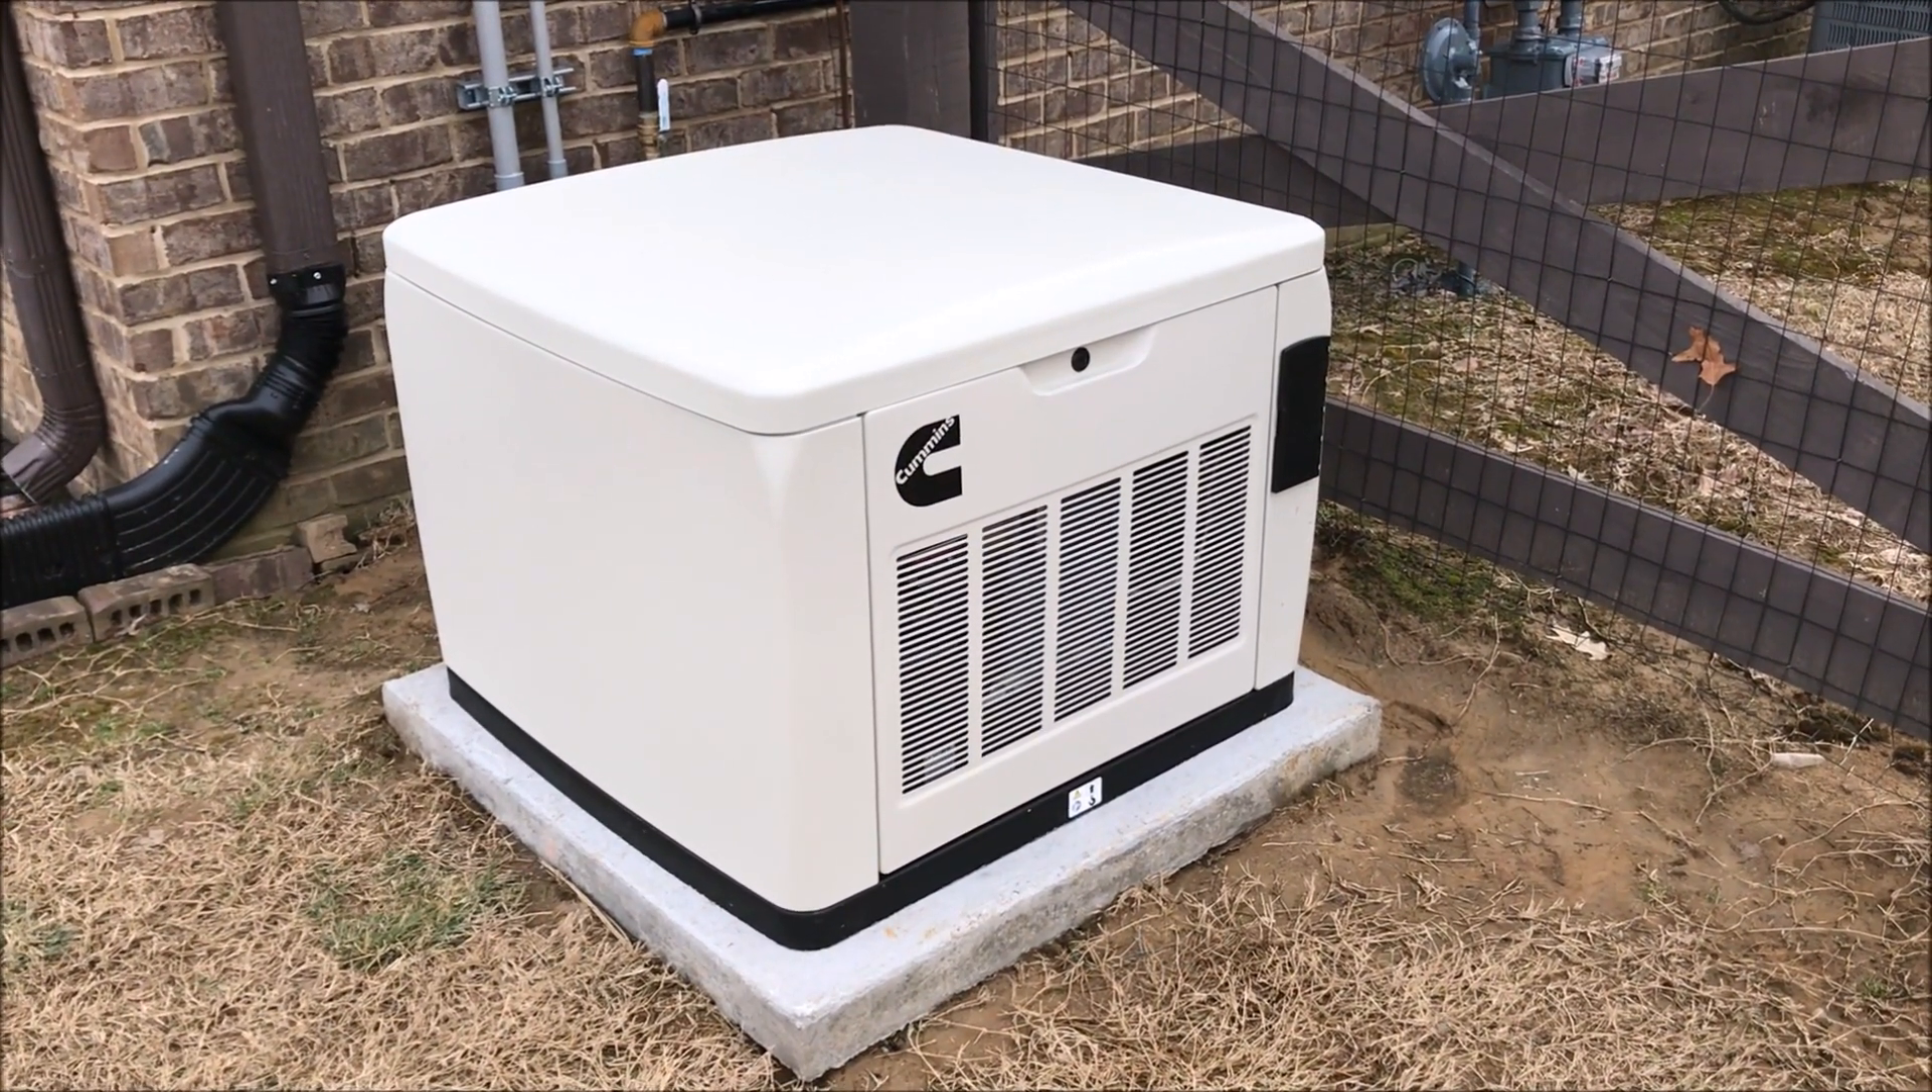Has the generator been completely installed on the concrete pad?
Yes.